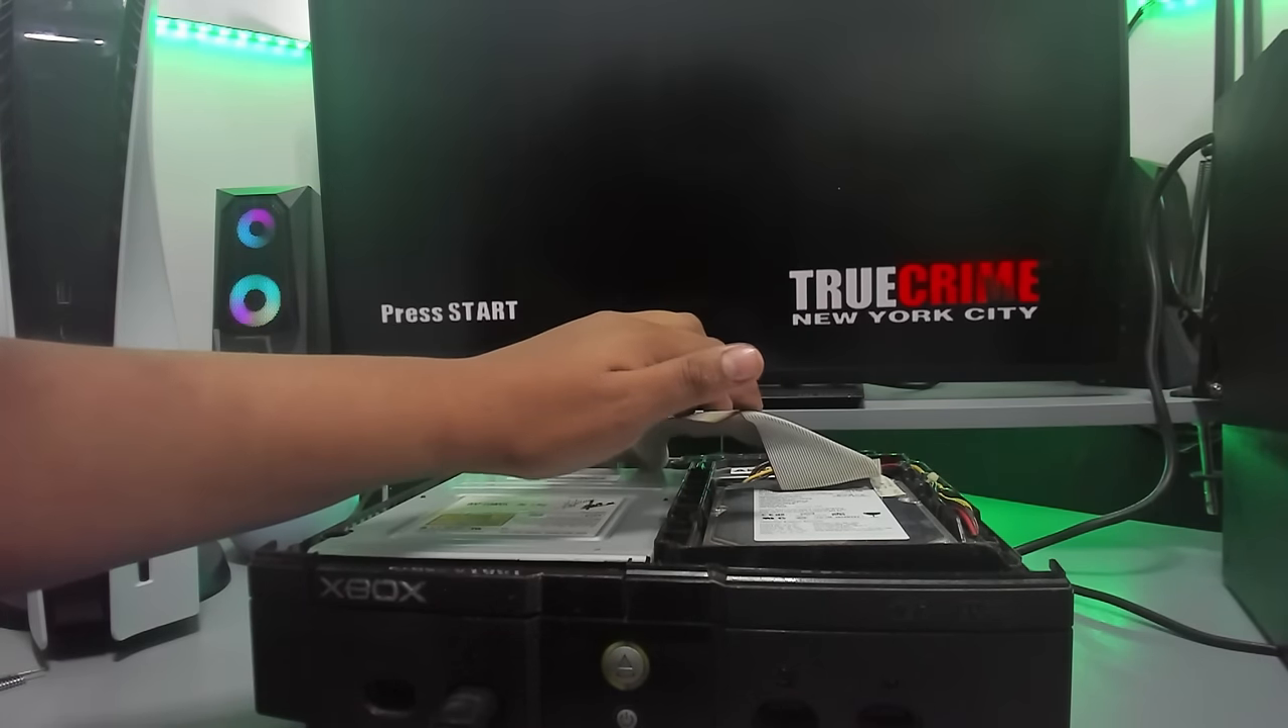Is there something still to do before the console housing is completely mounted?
Yes.